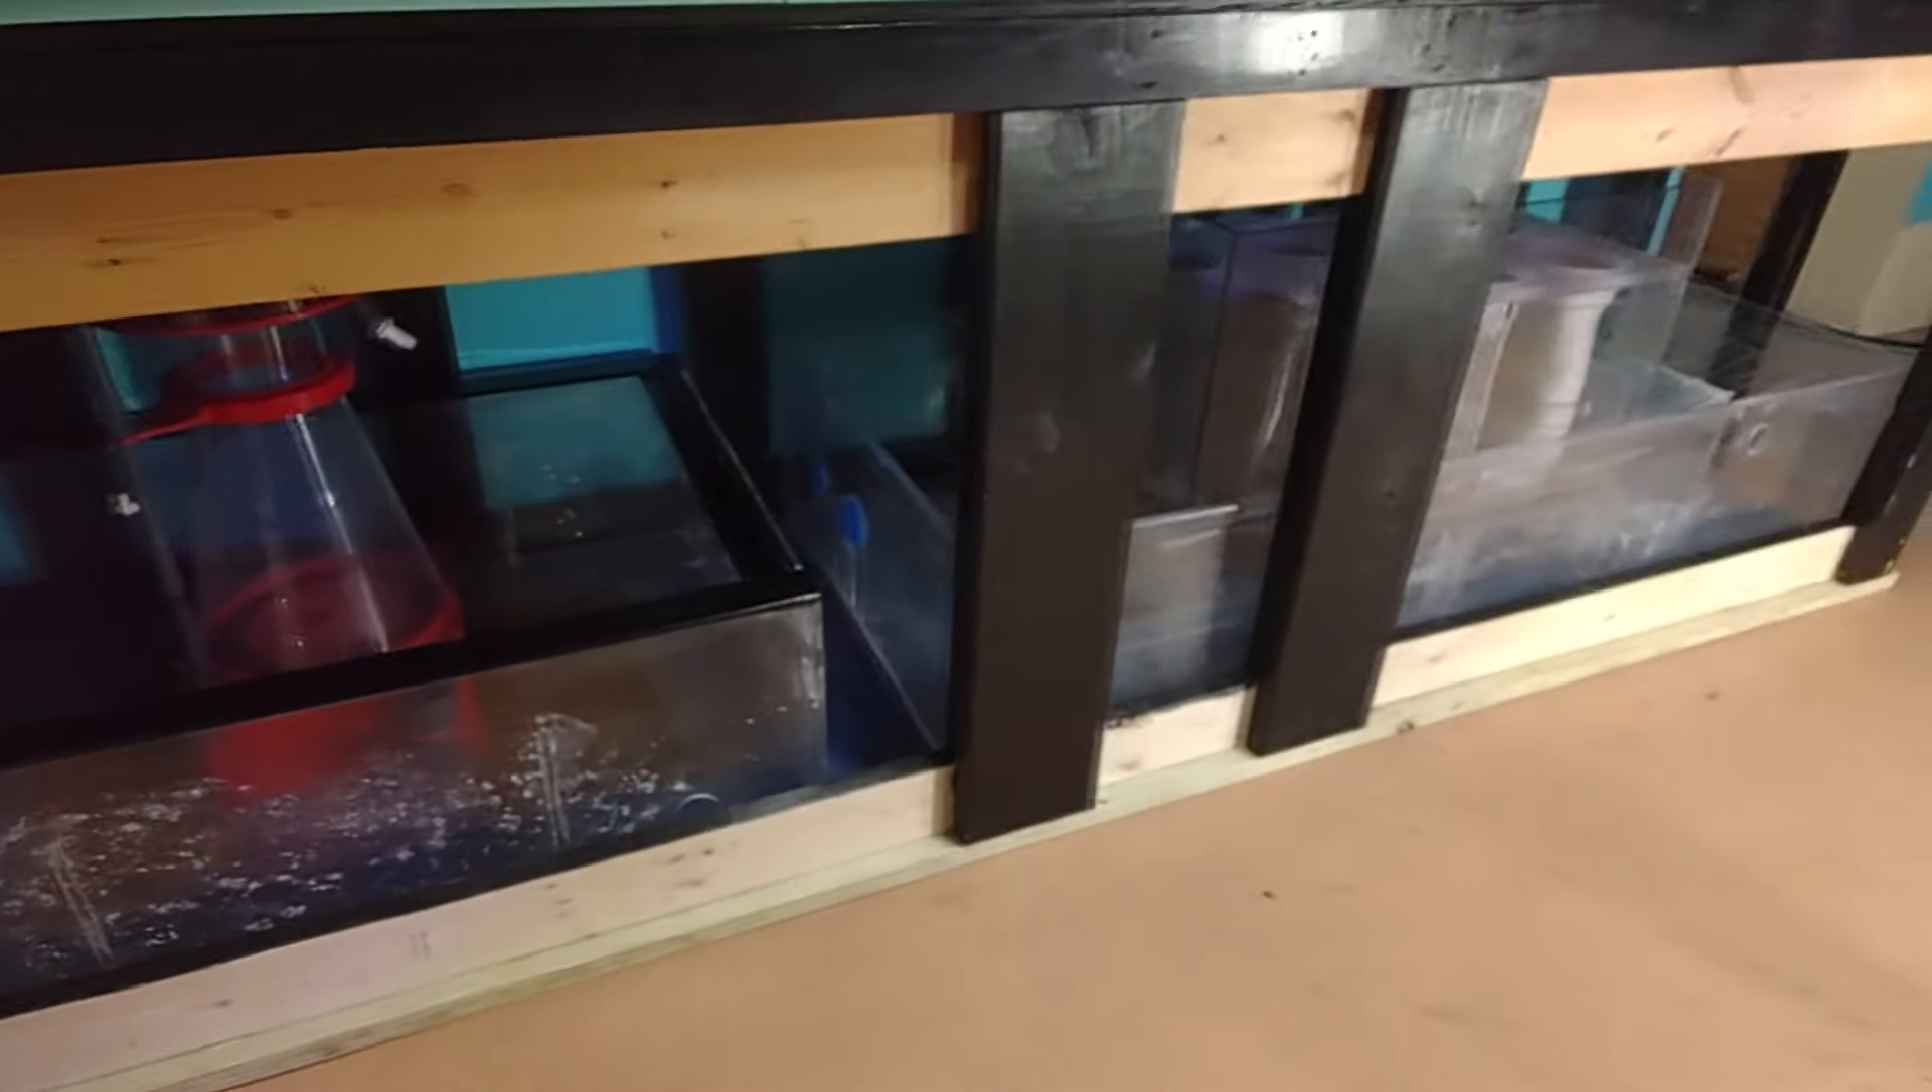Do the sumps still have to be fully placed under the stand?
No.